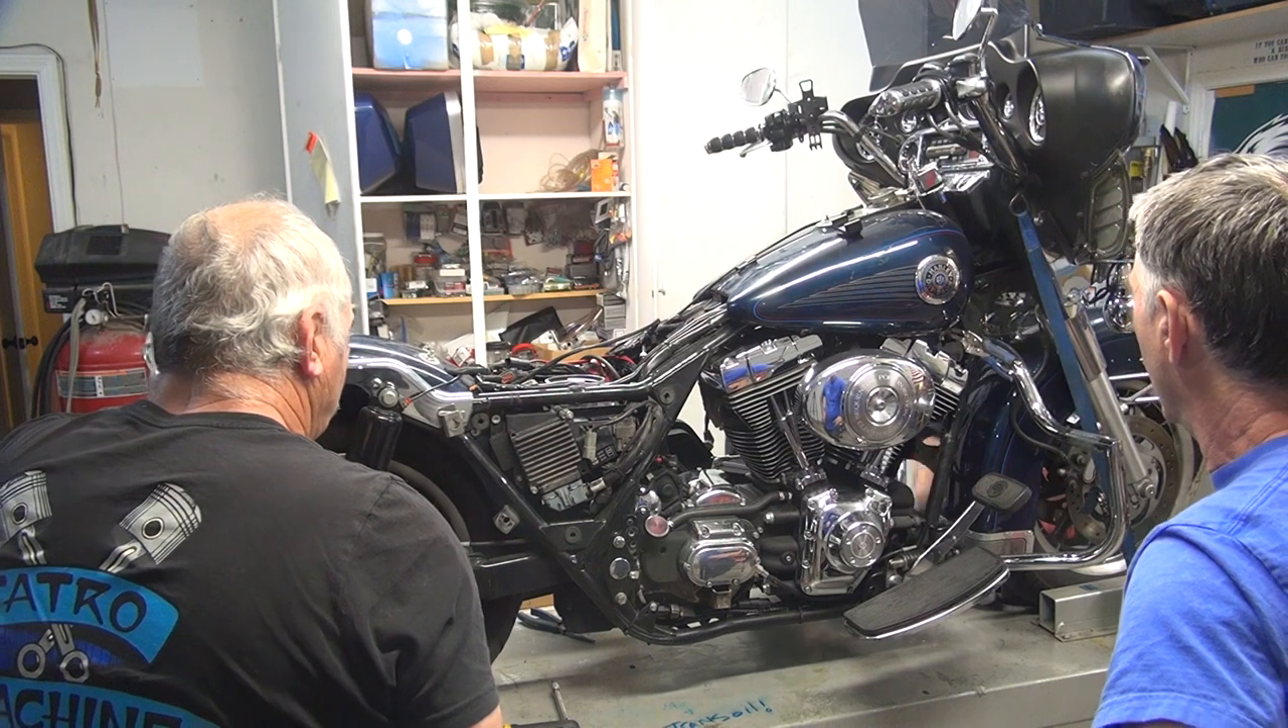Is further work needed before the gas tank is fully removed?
Yes.